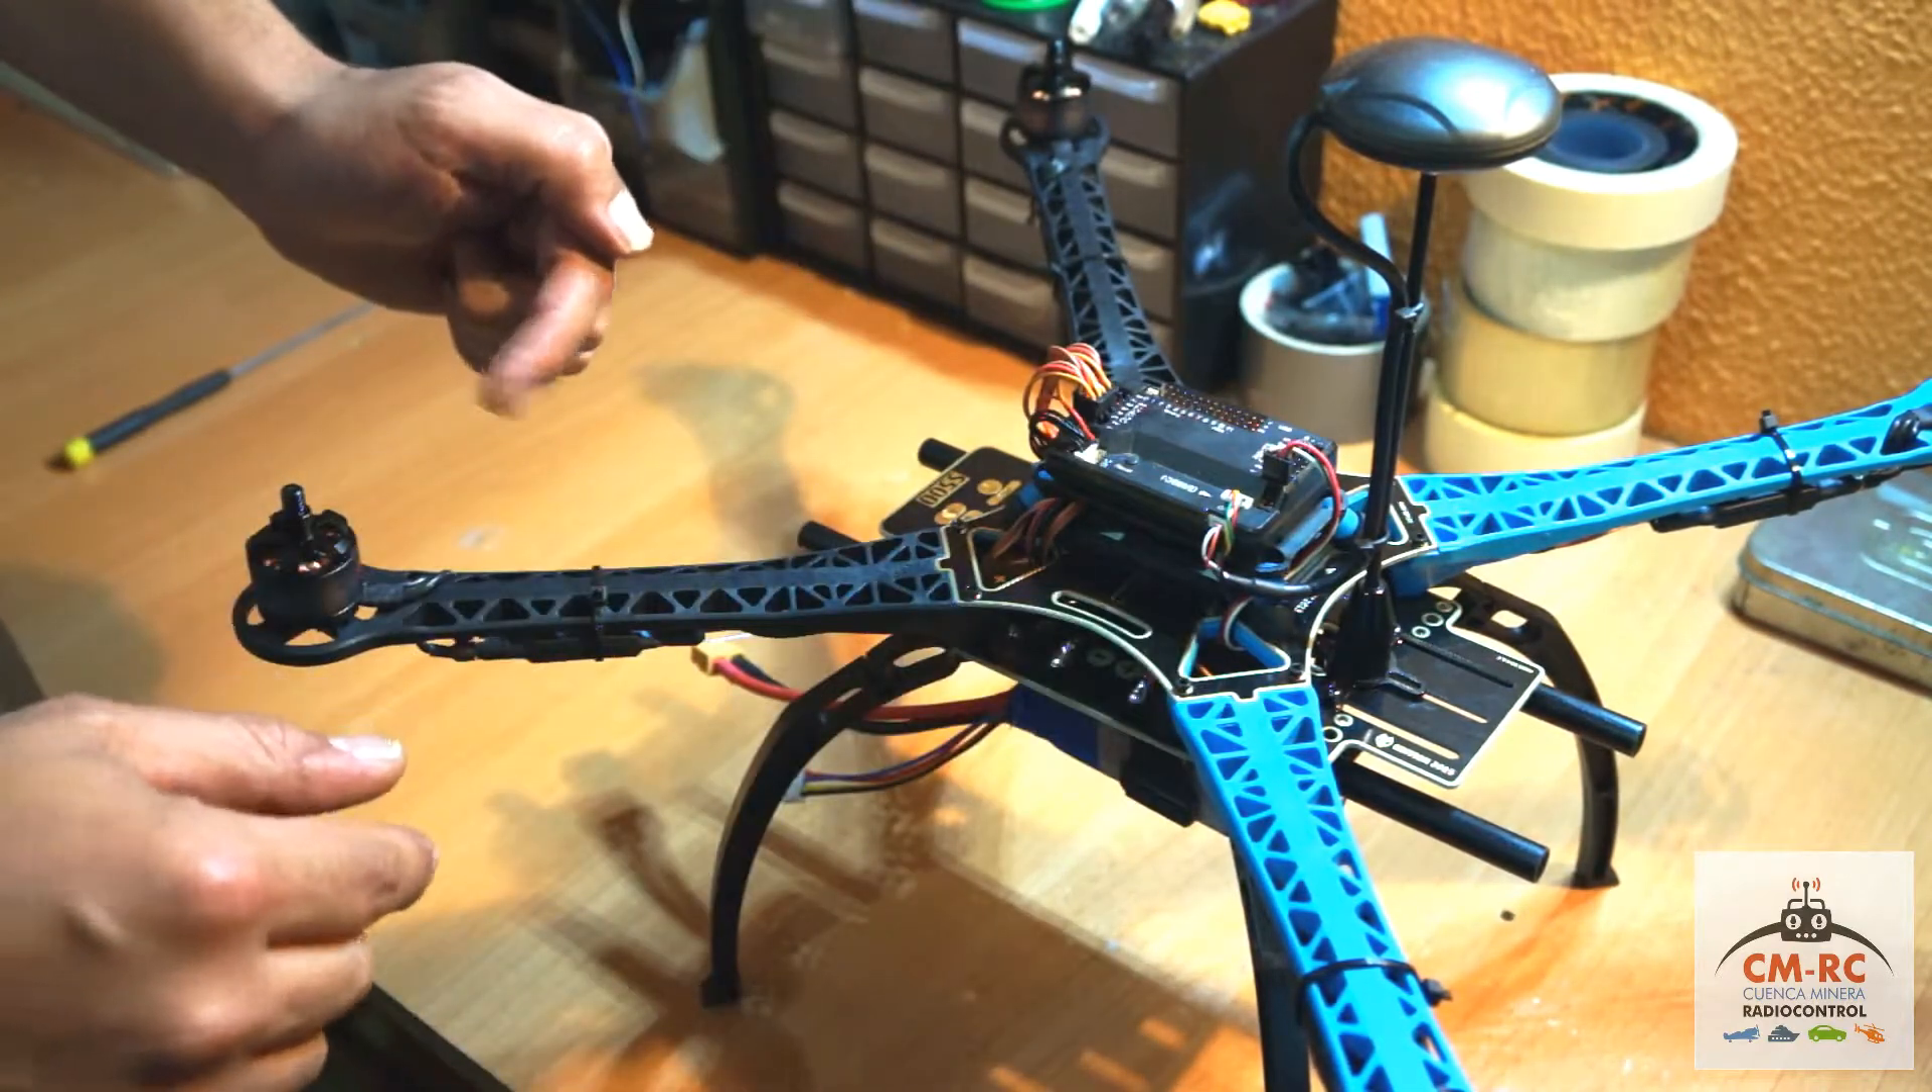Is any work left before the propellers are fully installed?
Yes.